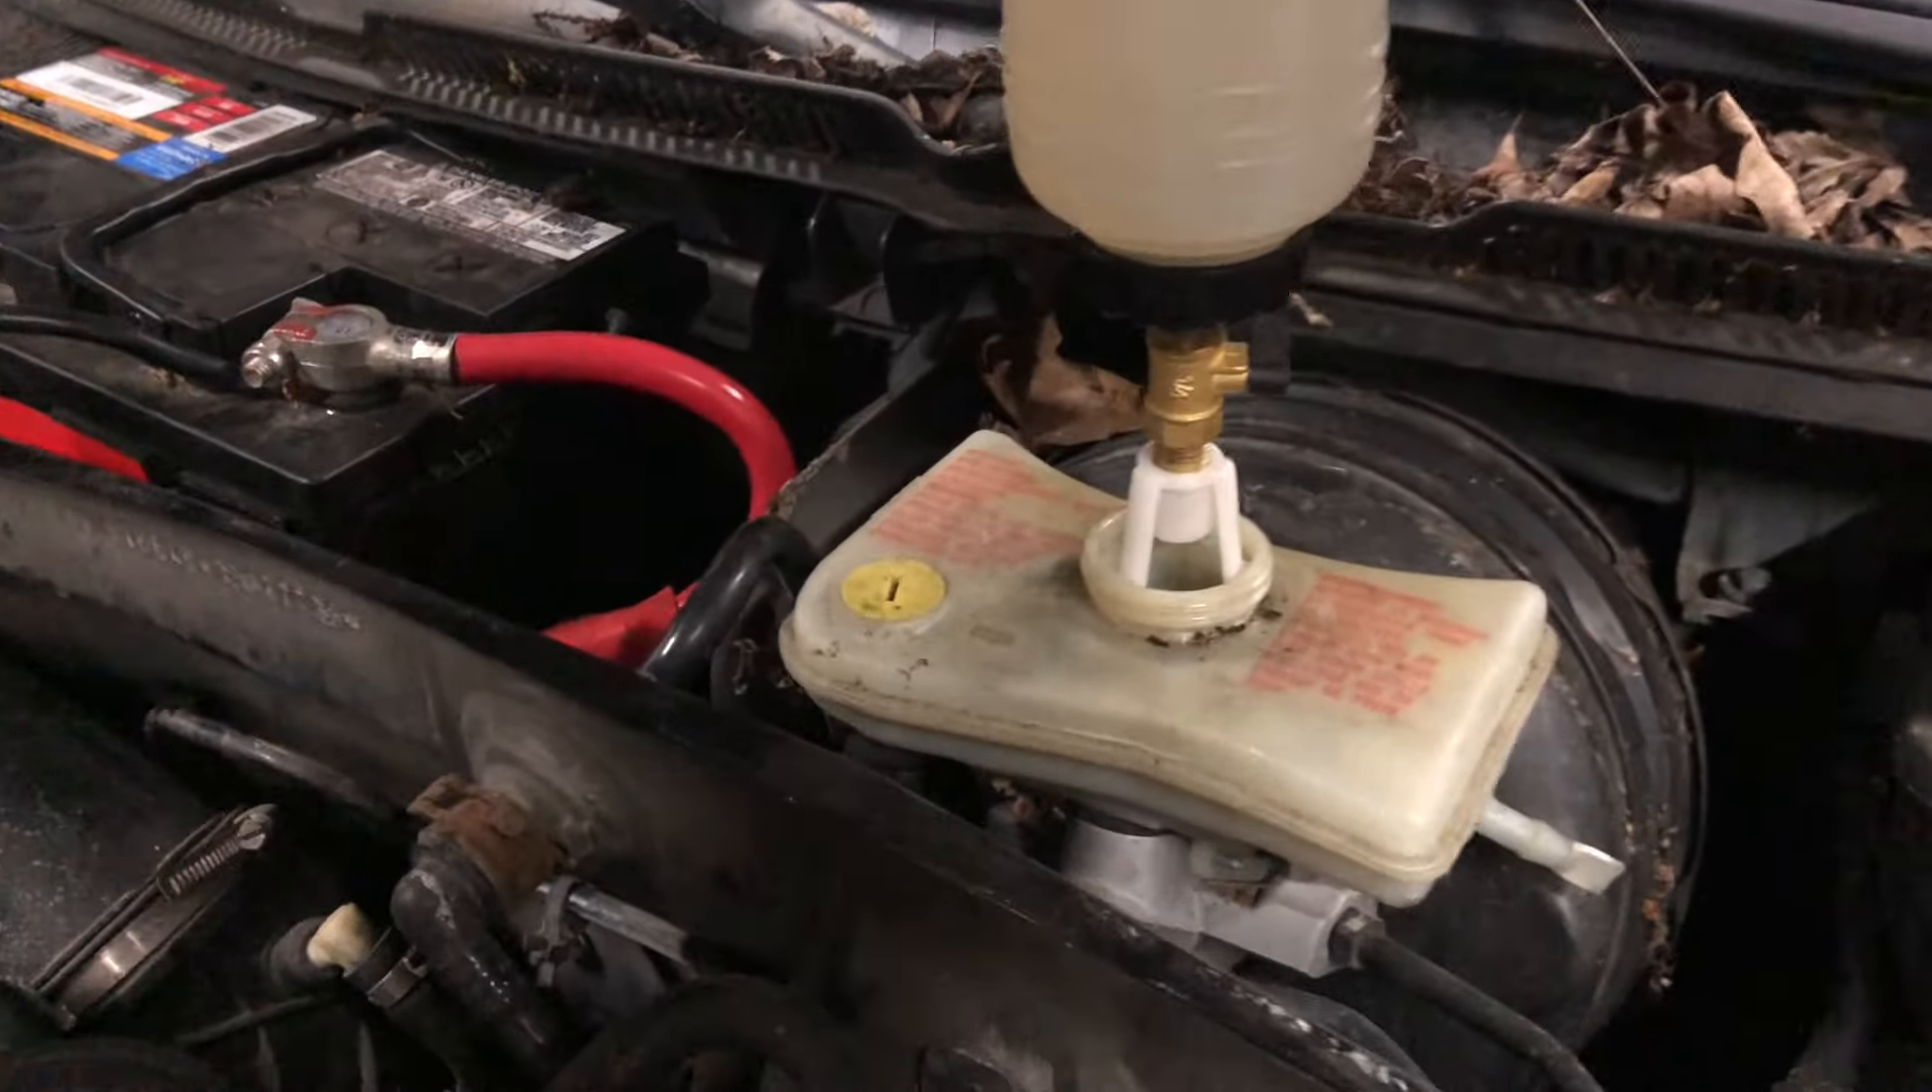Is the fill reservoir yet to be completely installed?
No.